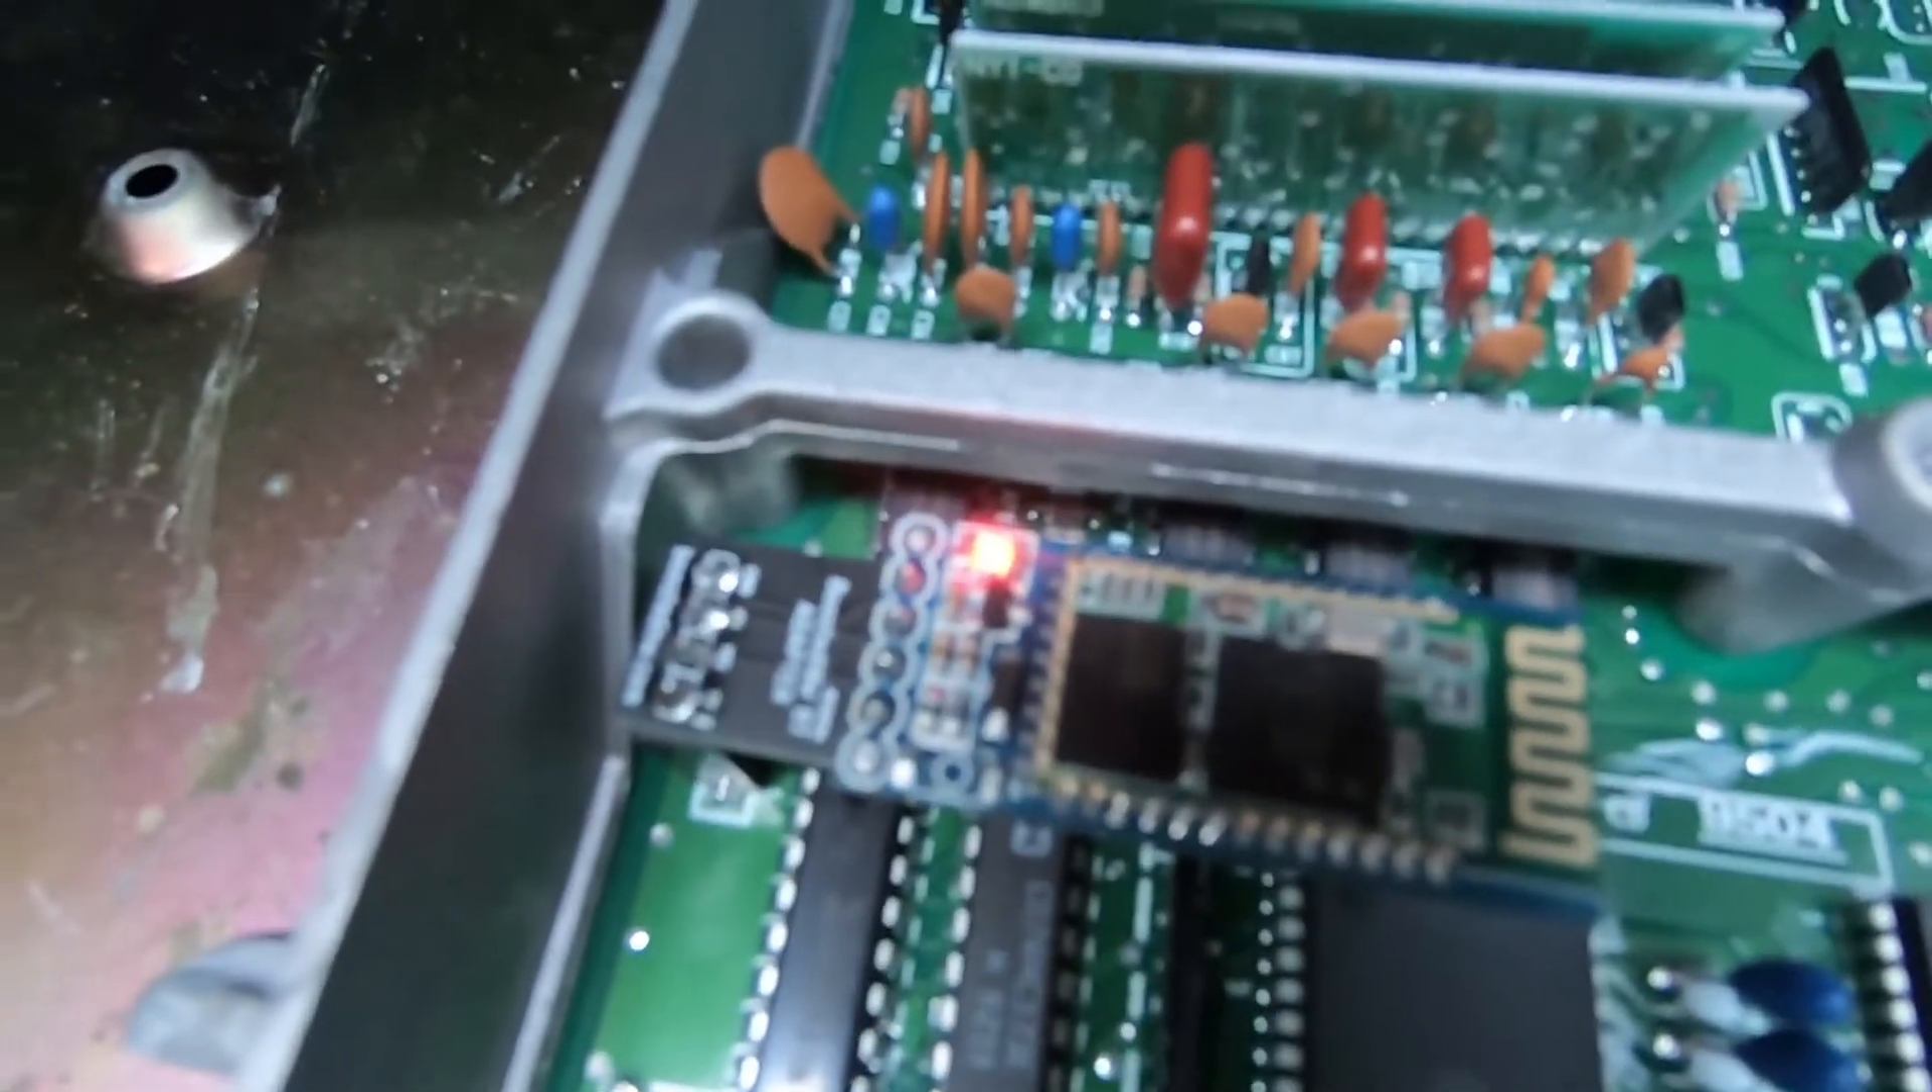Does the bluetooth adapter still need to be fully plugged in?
No.